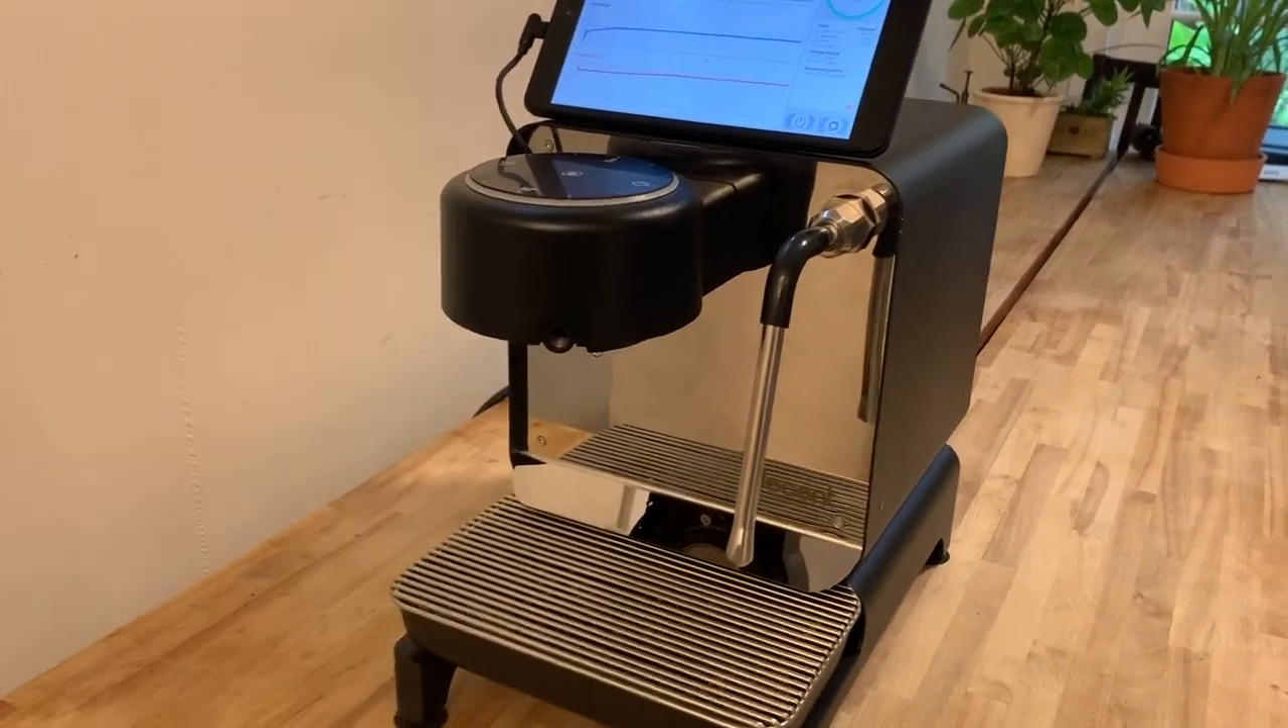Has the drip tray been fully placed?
Yes.